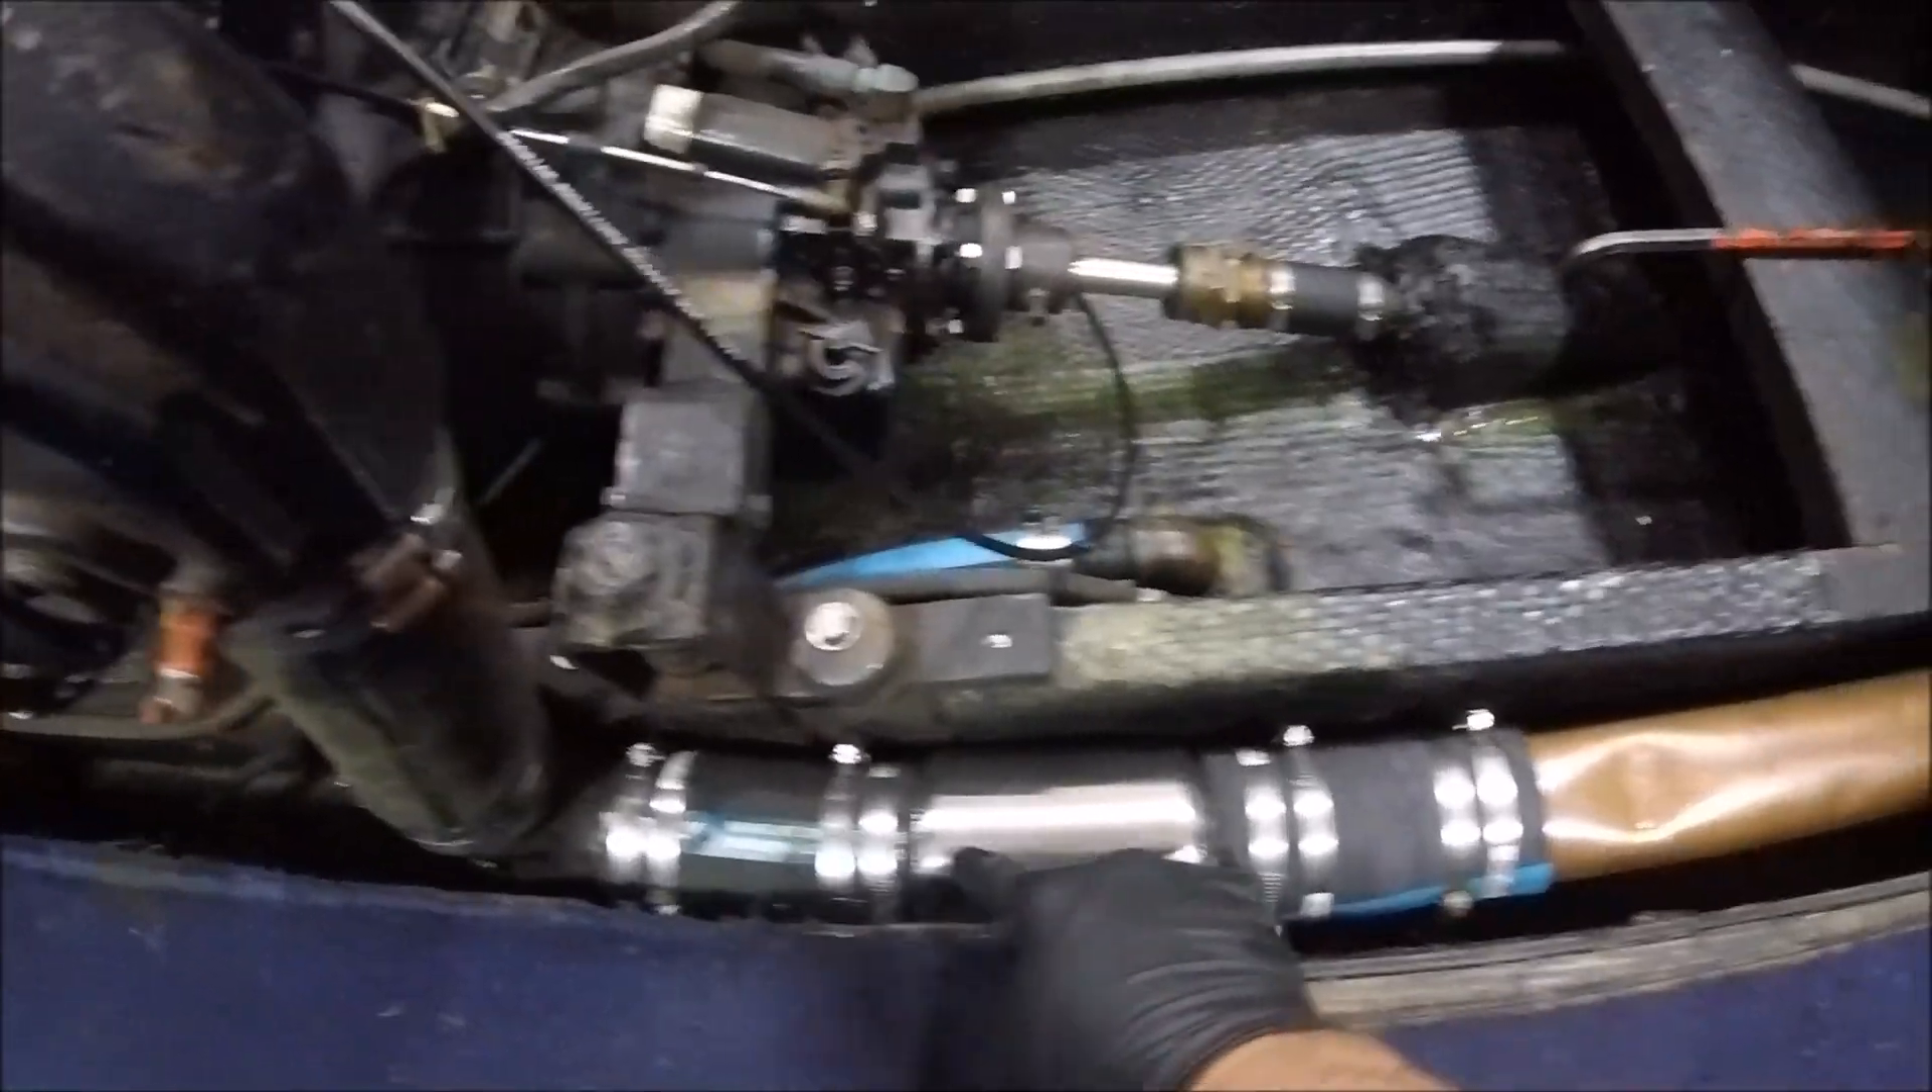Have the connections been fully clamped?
Yes.